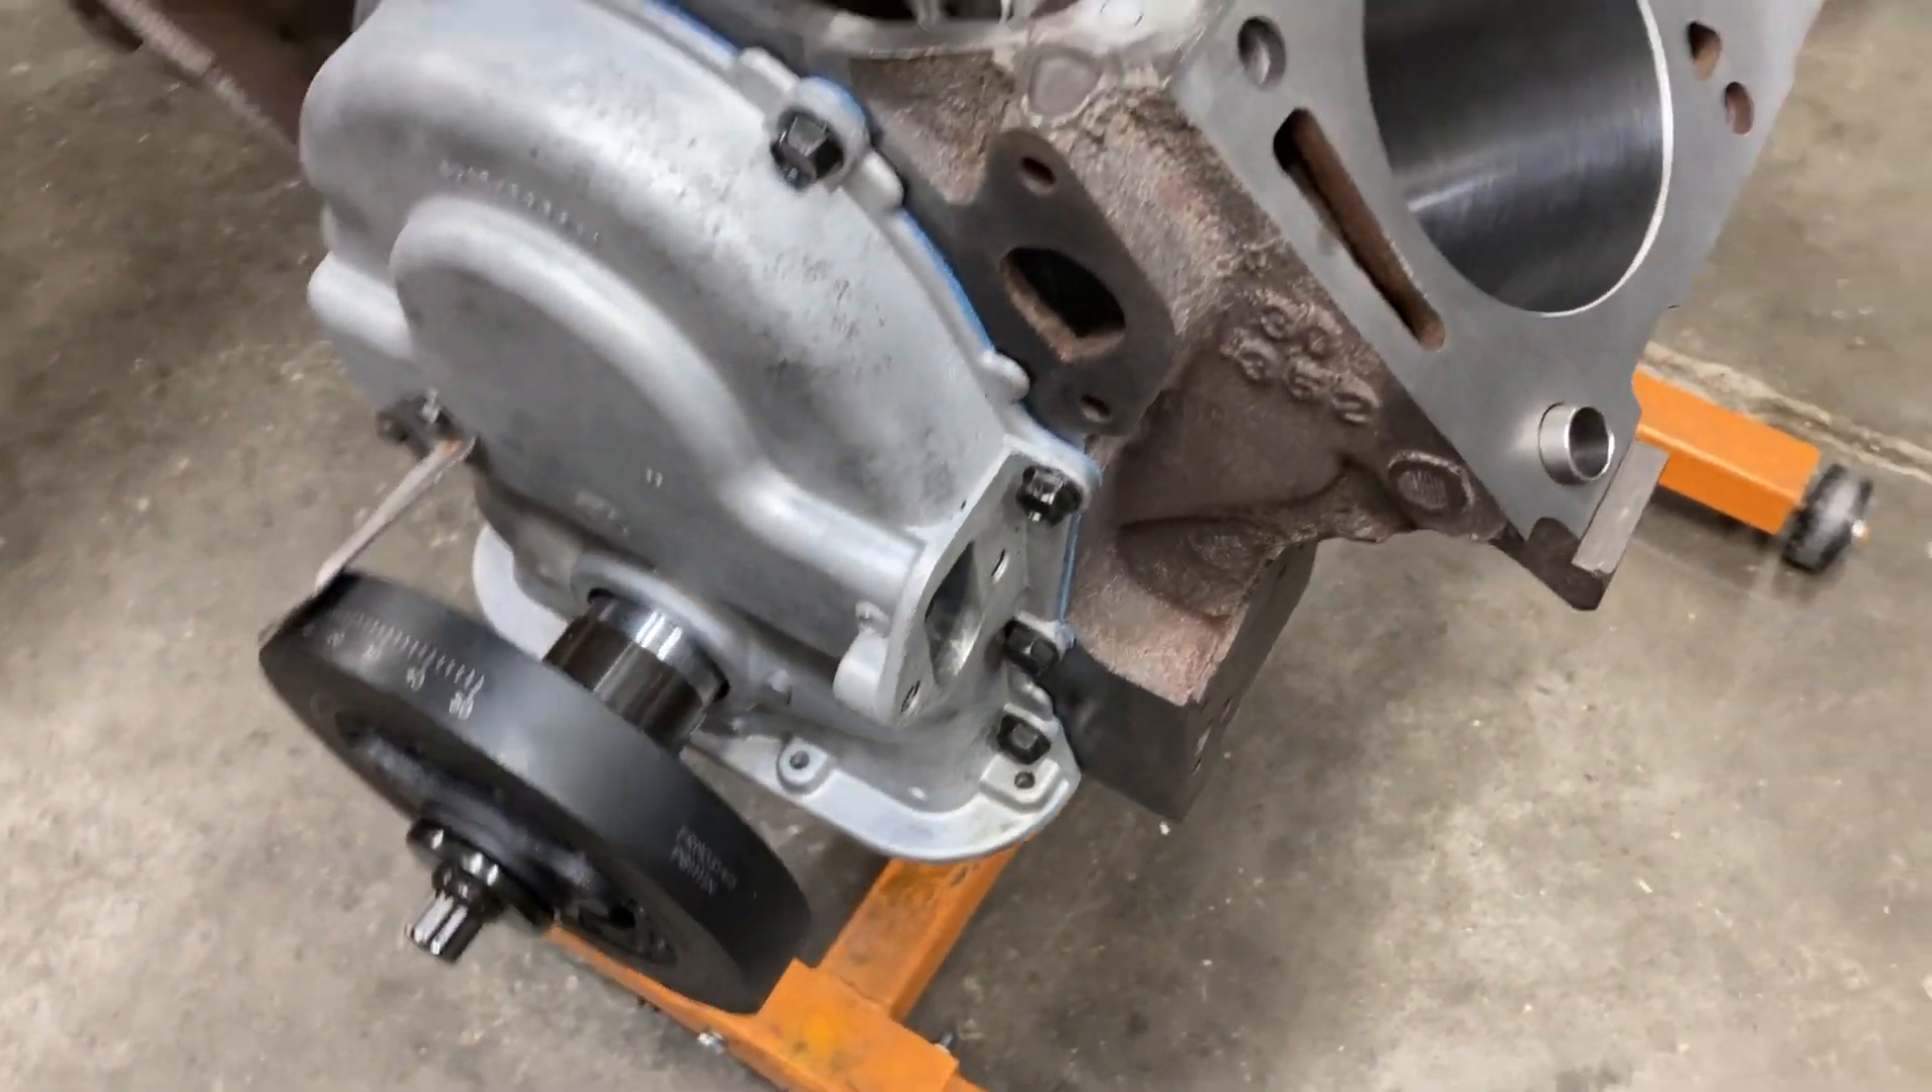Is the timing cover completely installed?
Yes.